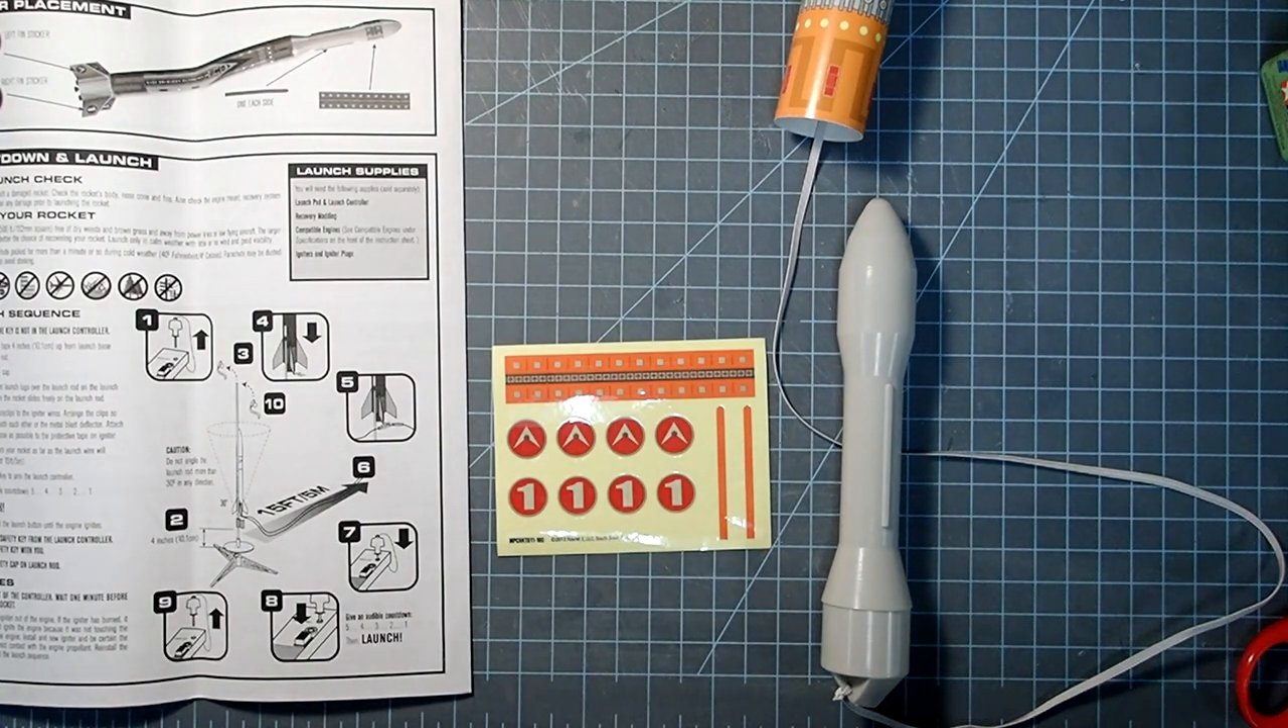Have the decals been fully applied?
No.